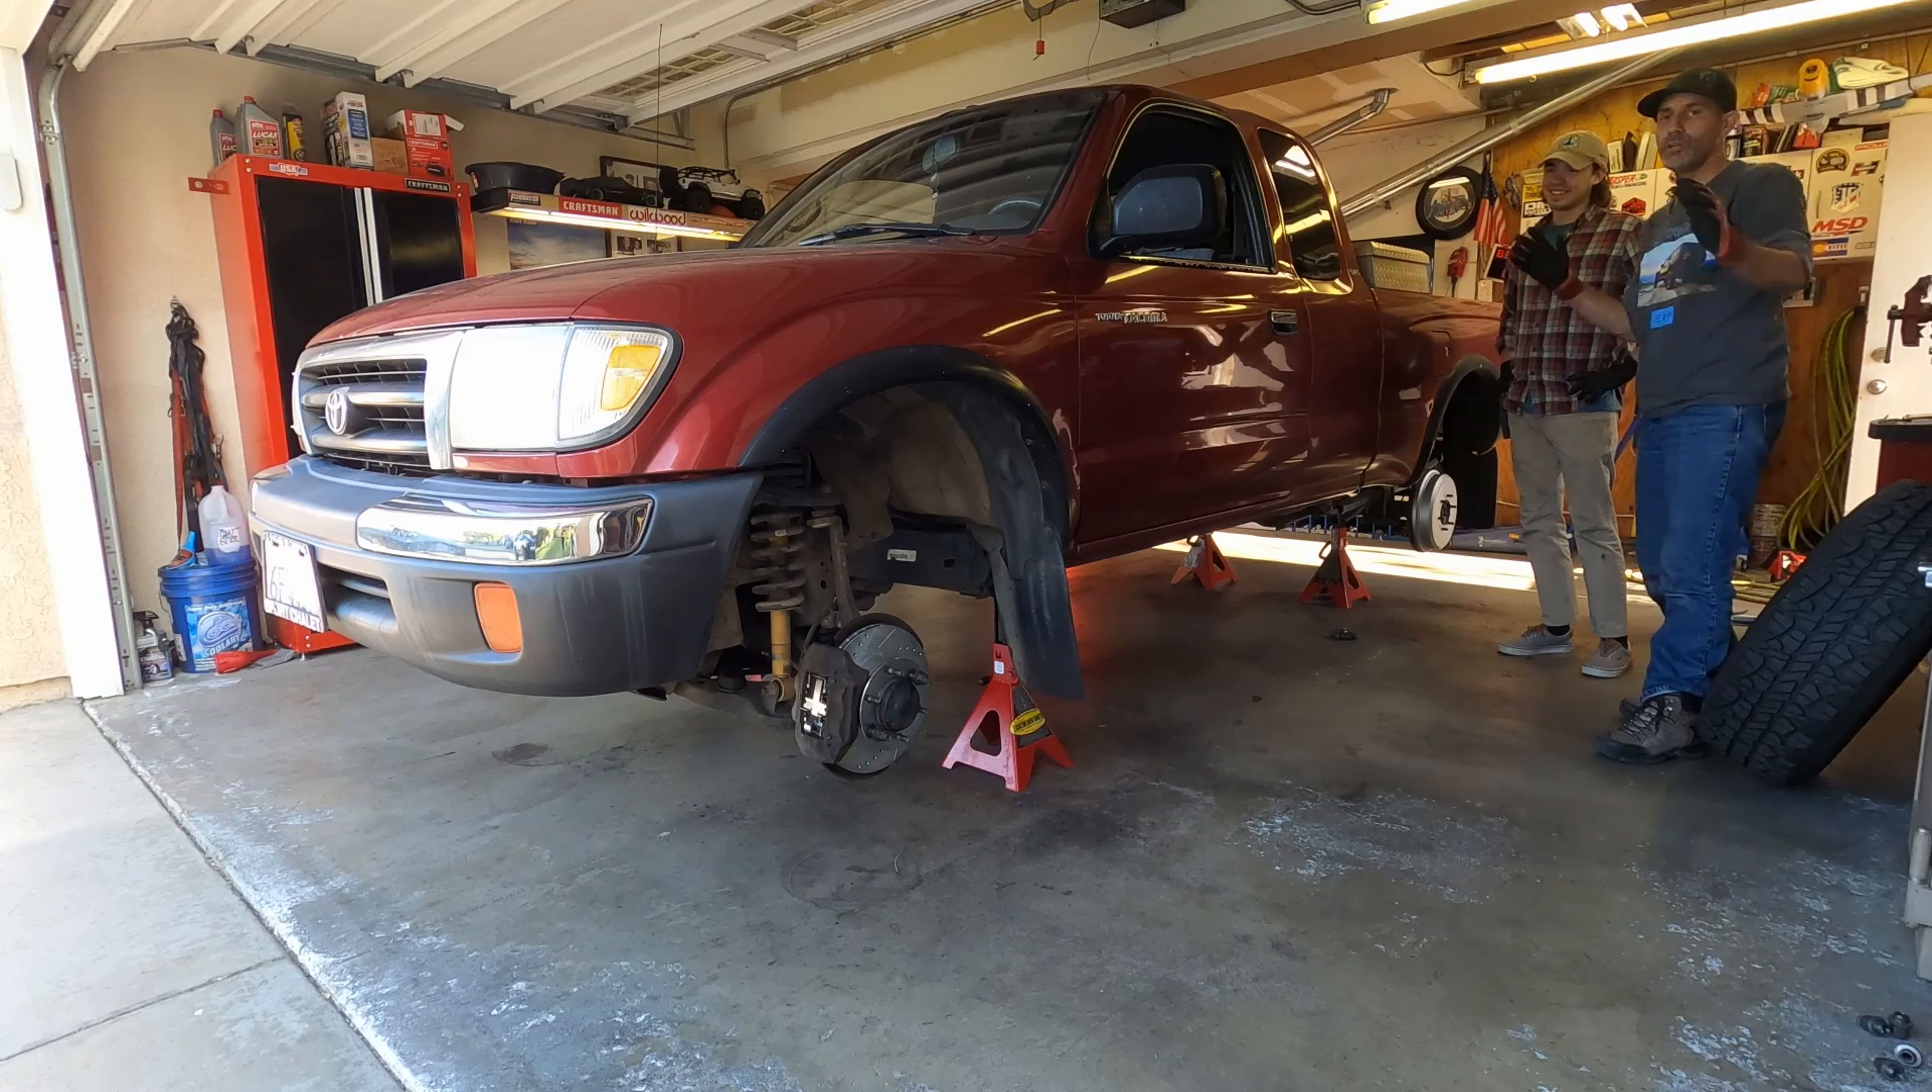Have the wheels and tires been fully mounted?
No.